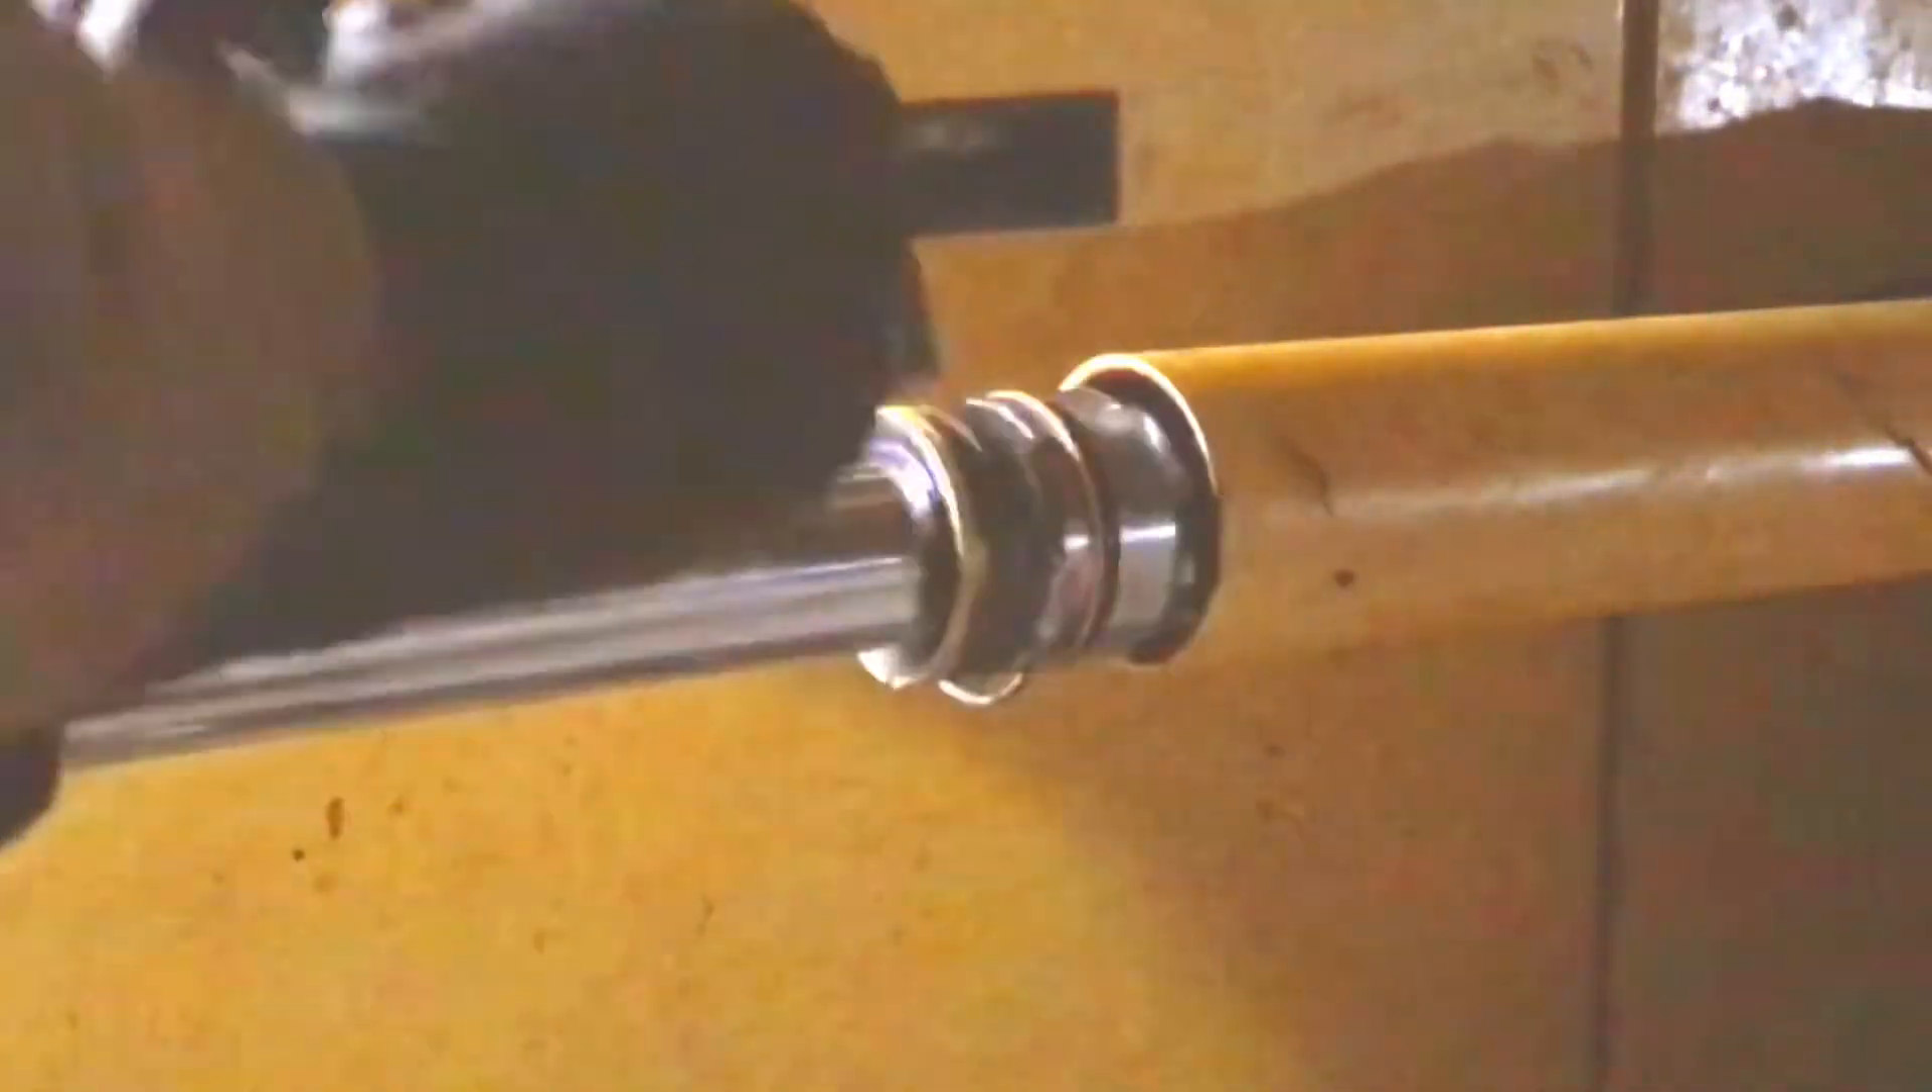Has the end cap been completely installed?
No.